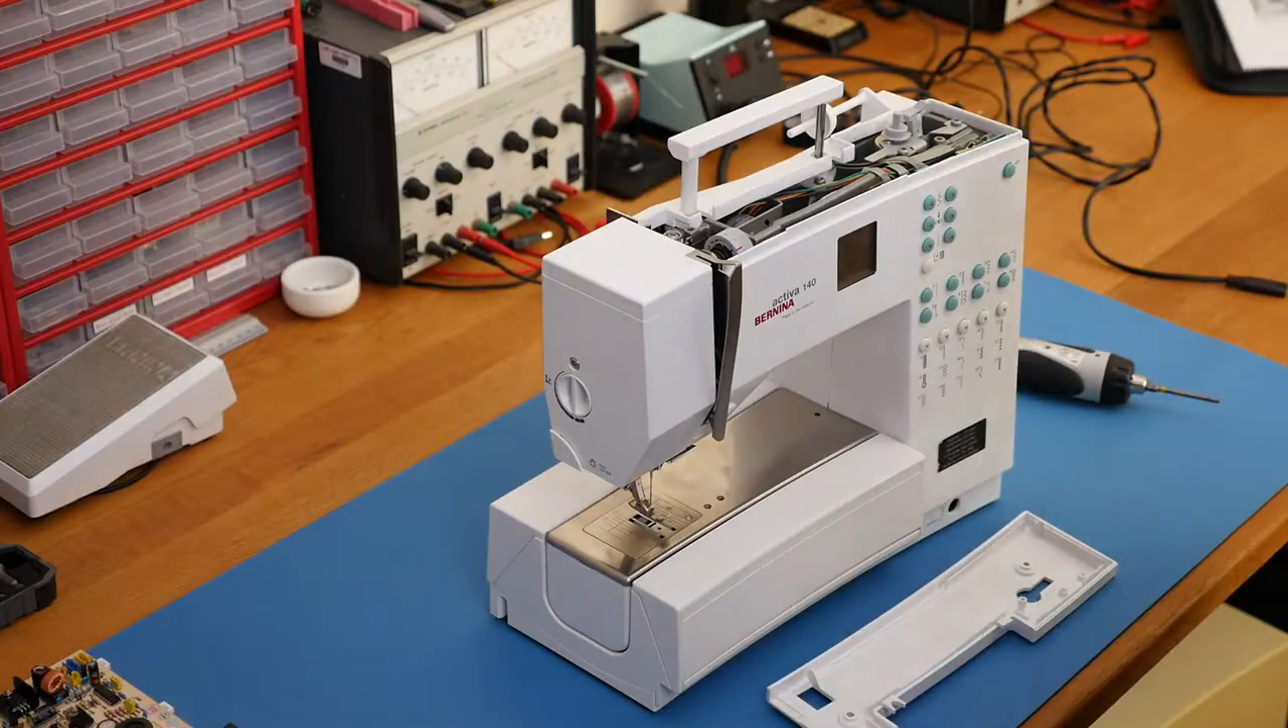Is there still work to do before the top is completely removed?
No.